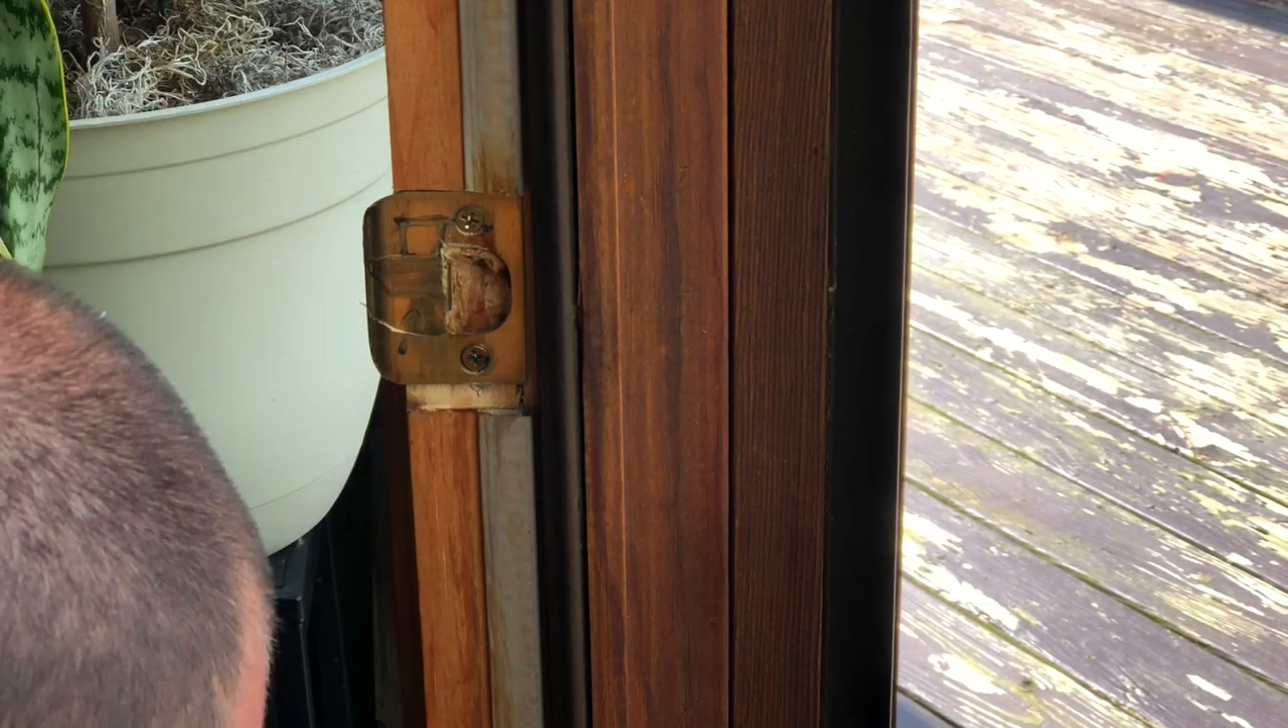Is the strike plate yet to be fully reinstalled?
No.